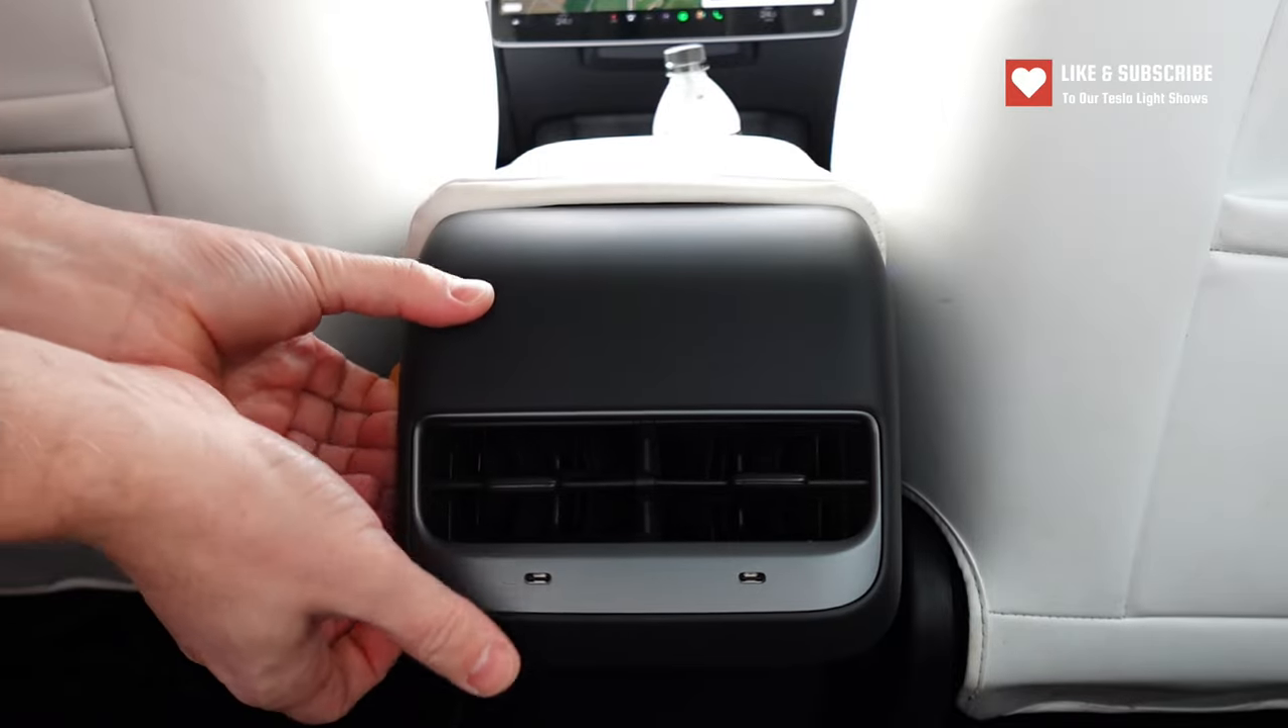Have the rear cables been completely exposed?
No.